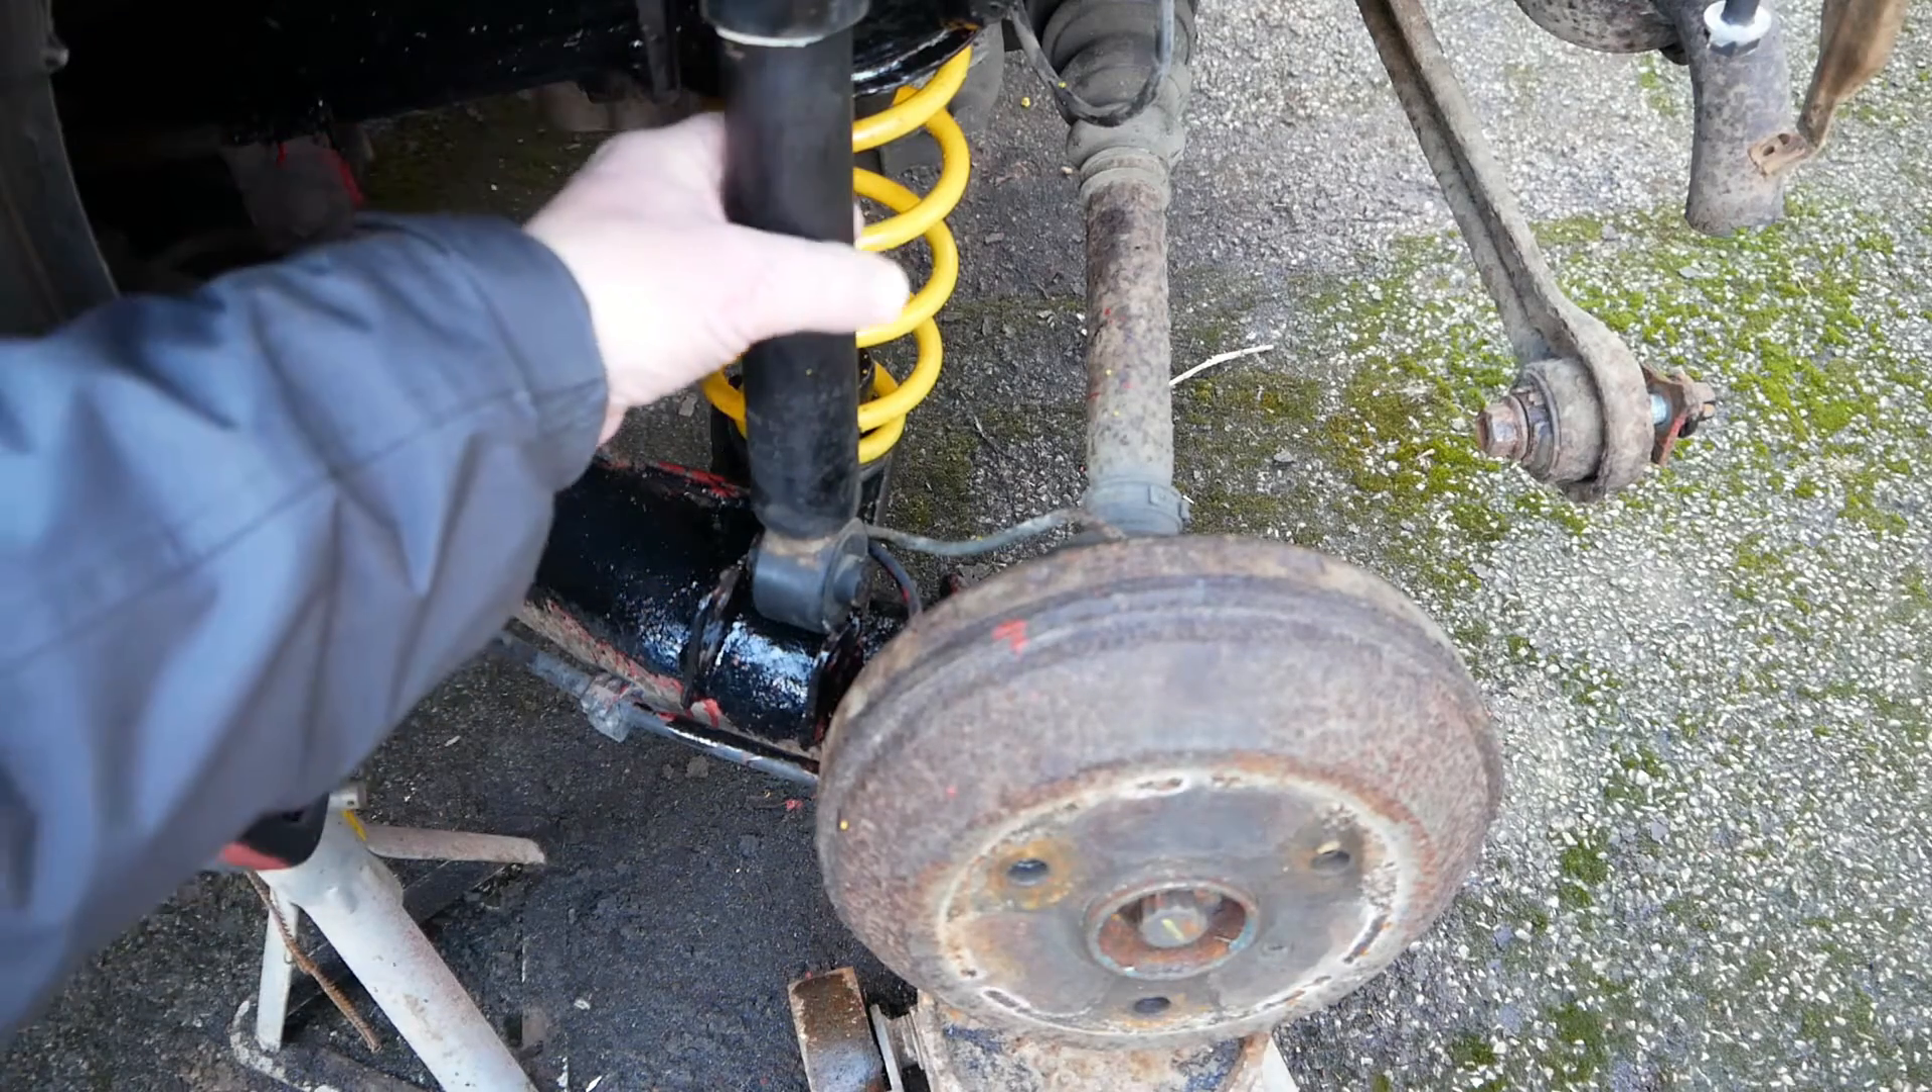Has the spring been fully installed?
Yes.